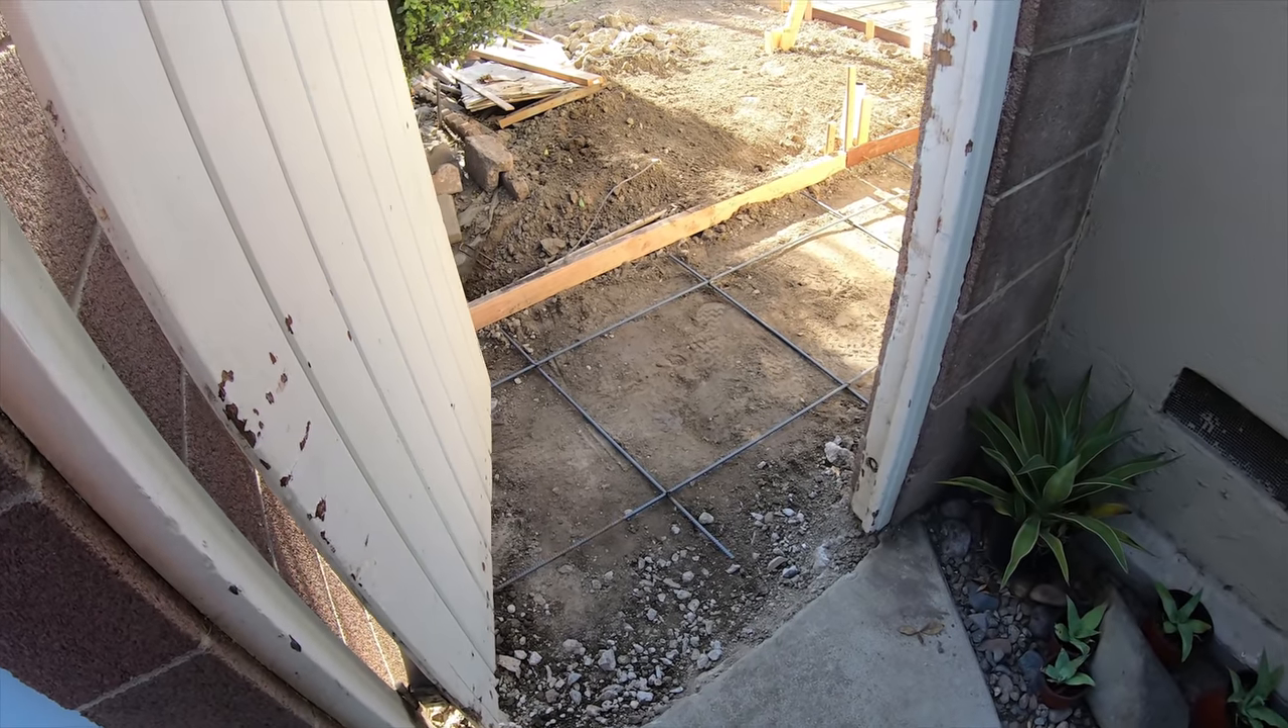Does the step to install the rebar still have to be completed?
No.